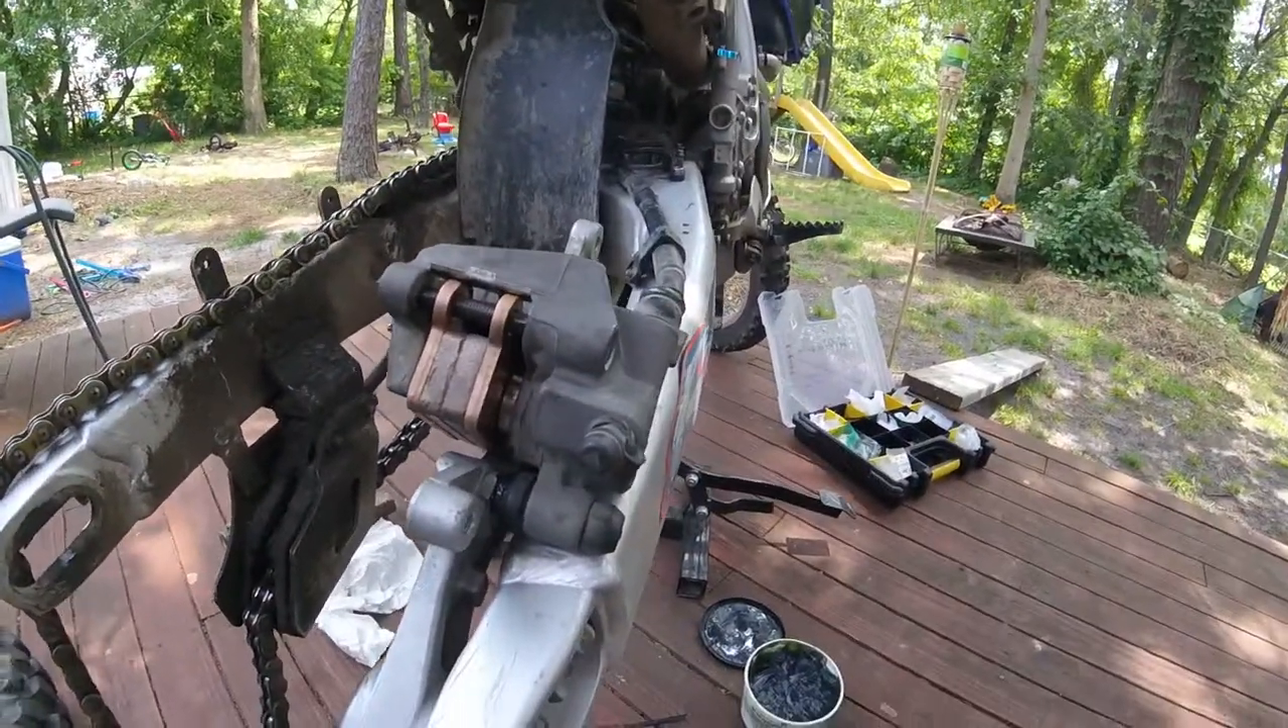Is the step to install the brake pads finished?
Yes.